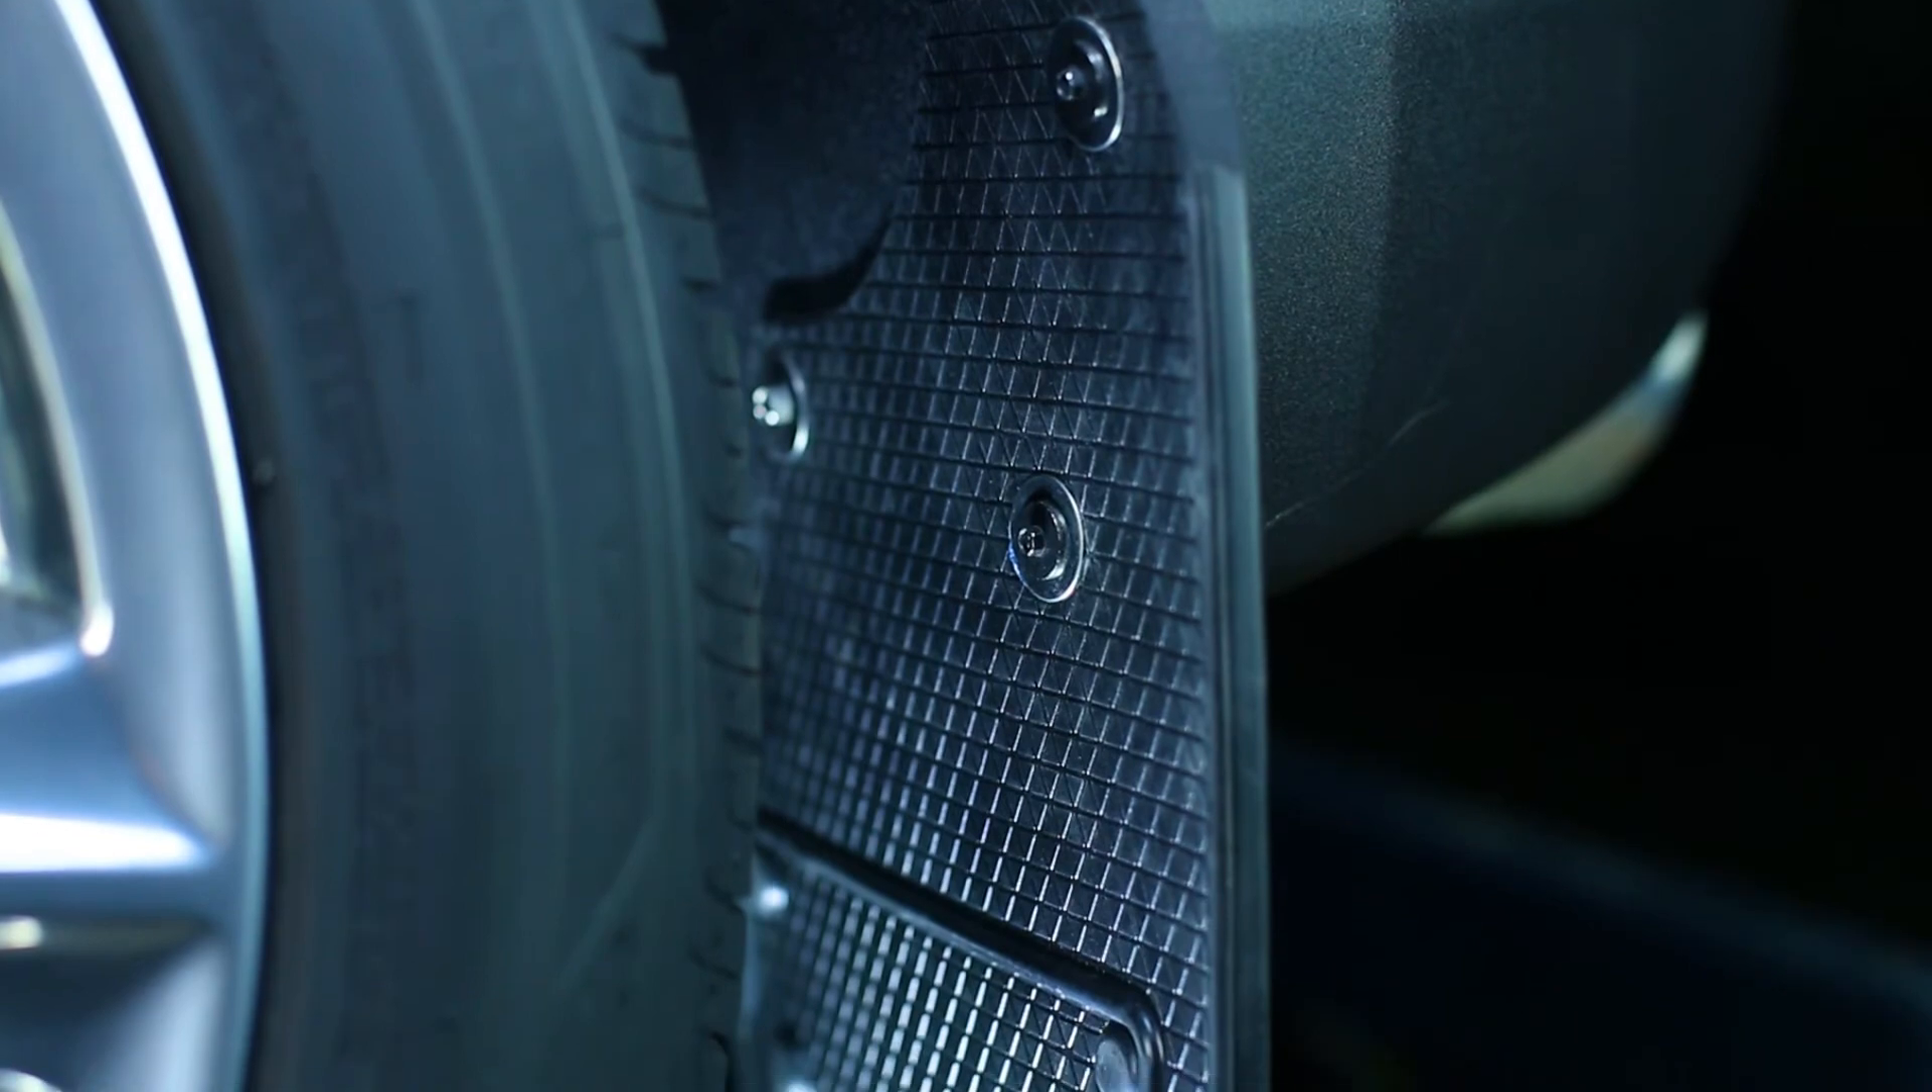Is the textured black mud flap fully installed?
Yes.